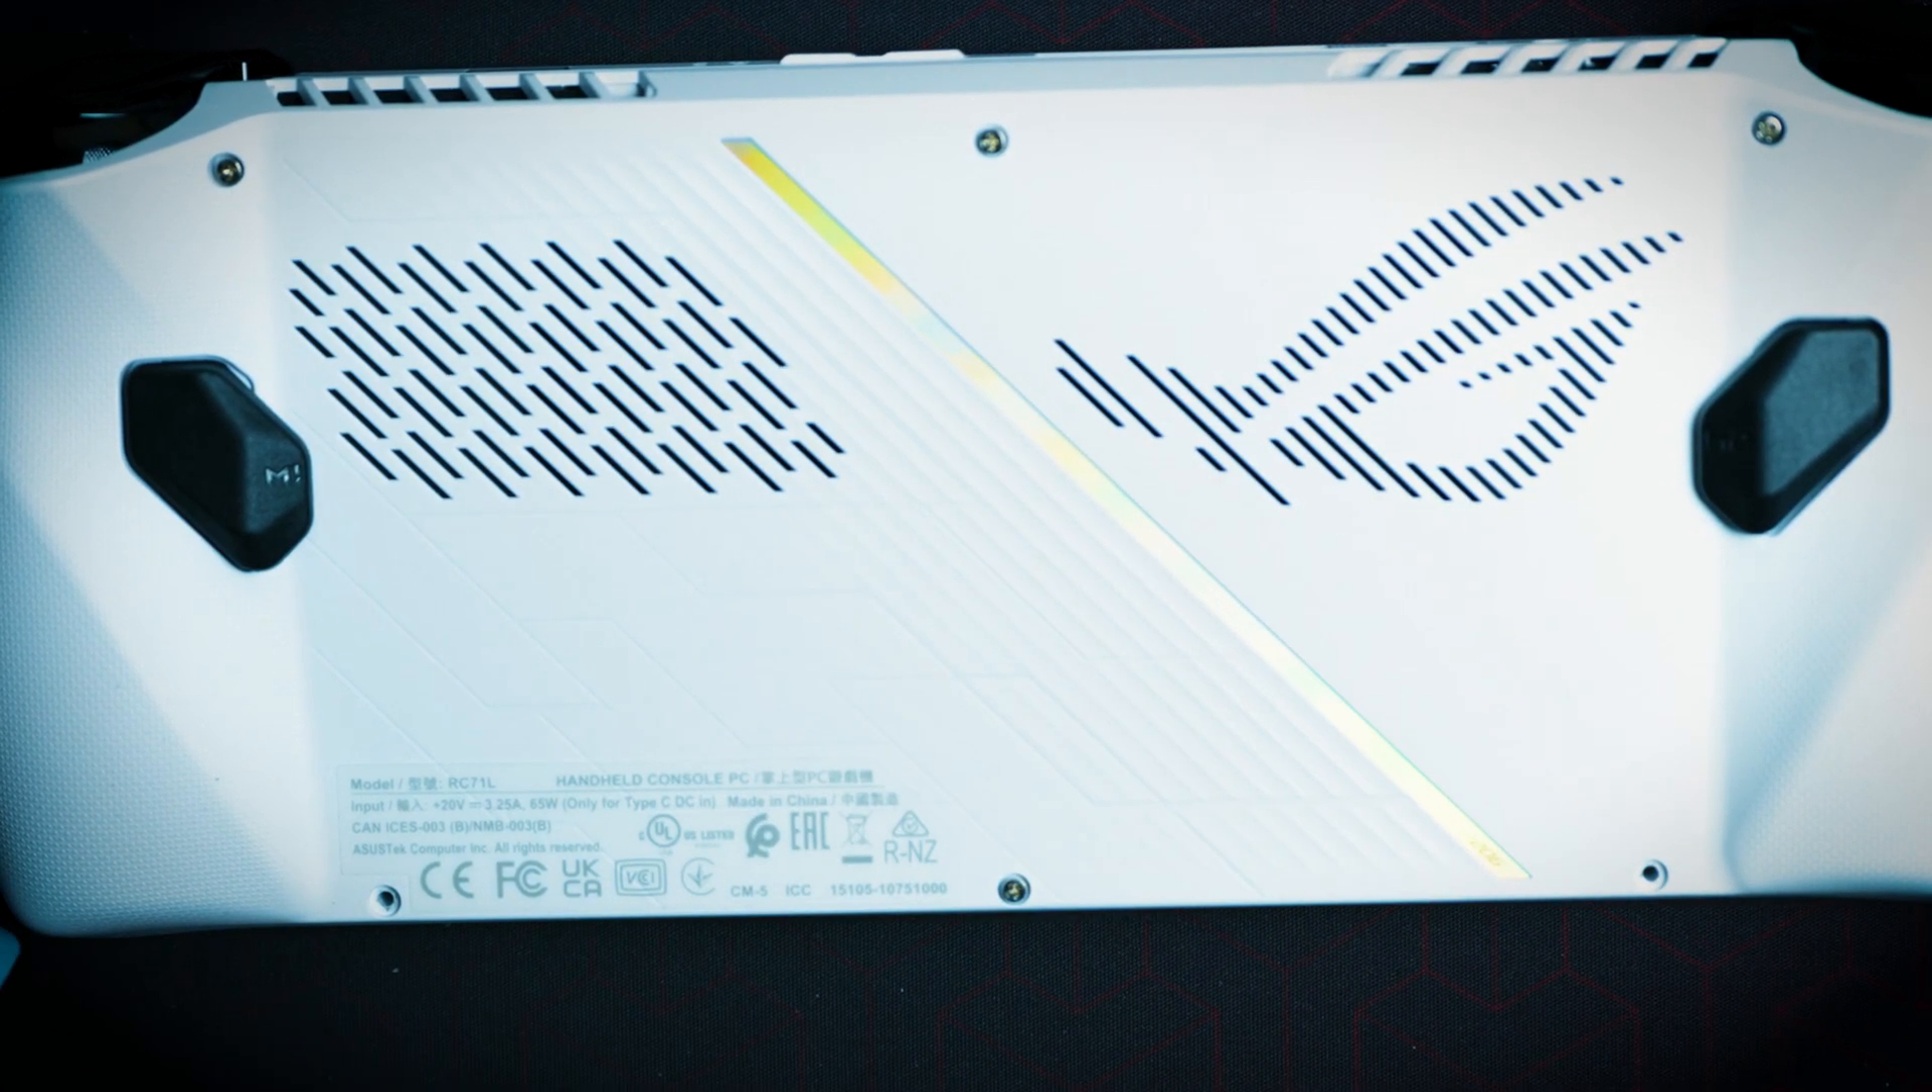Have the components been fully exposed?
No.